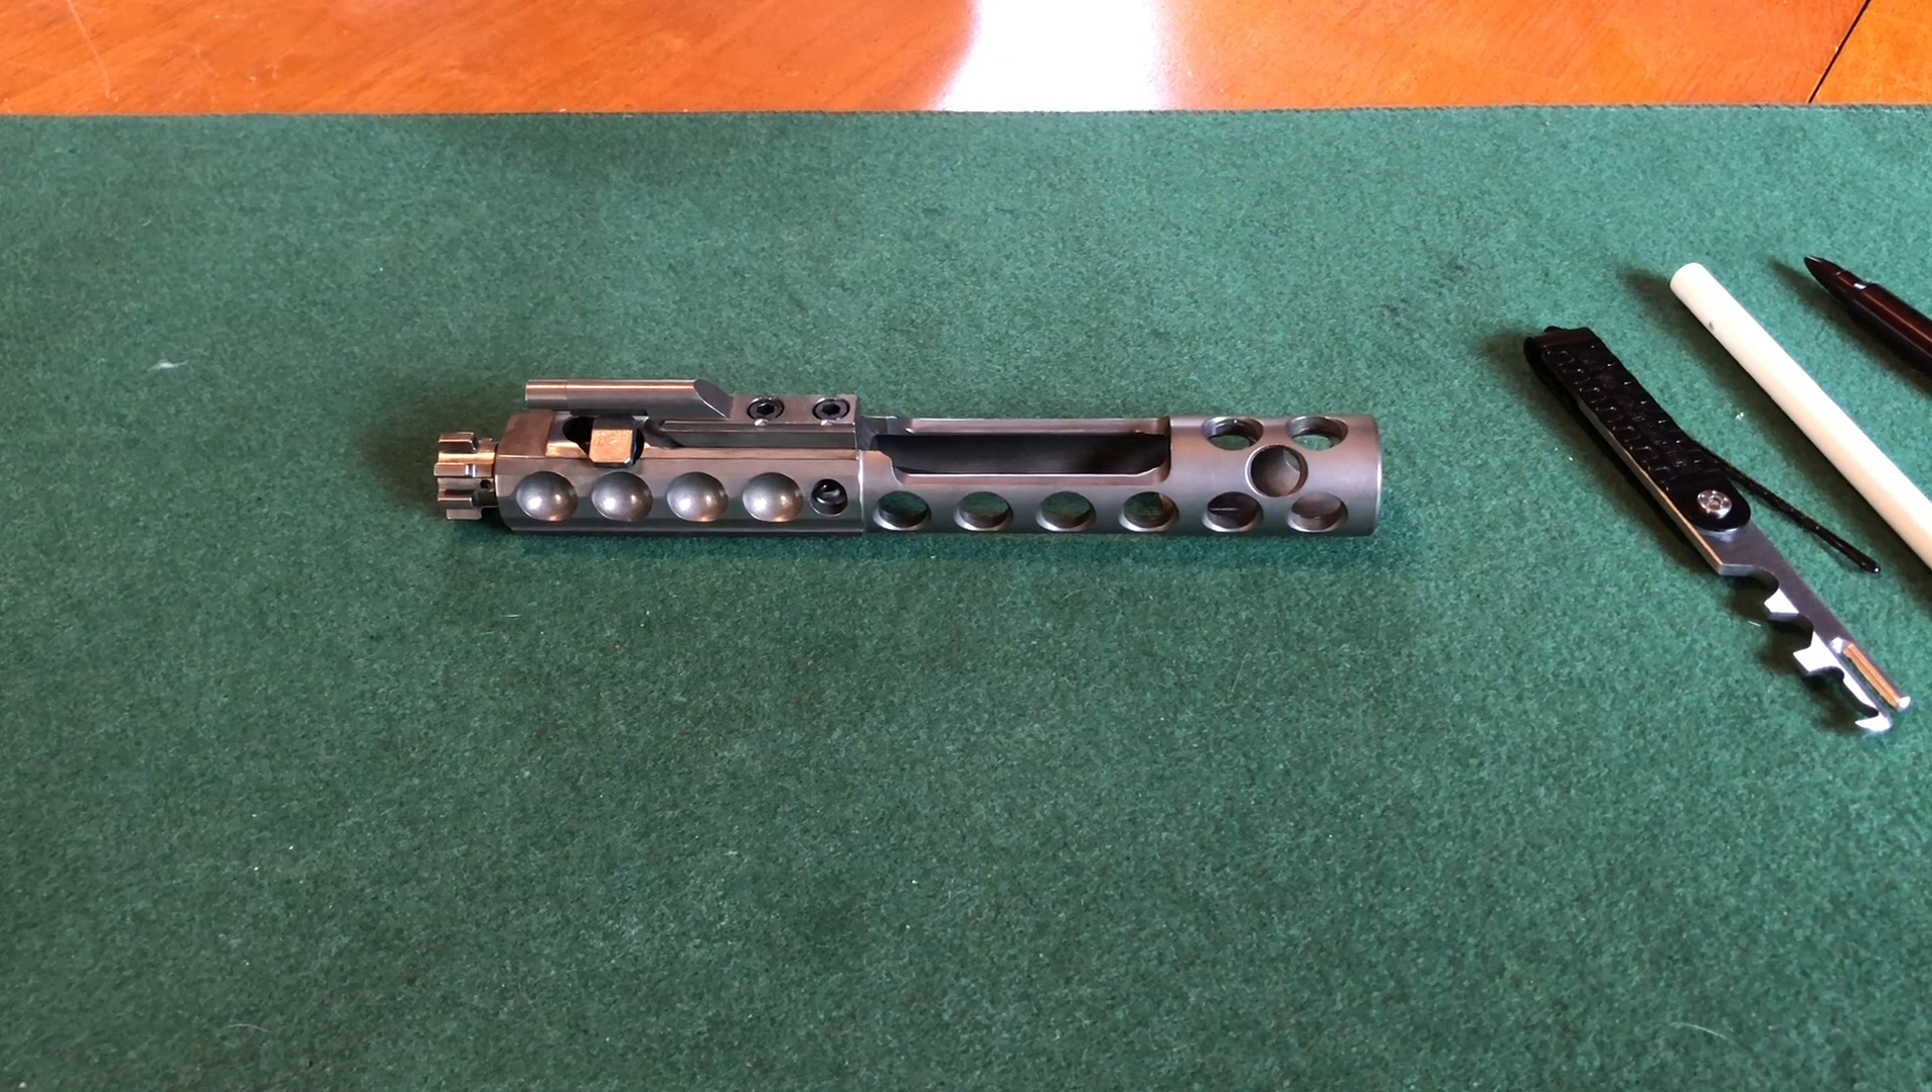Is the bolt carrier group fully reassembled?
Yes.